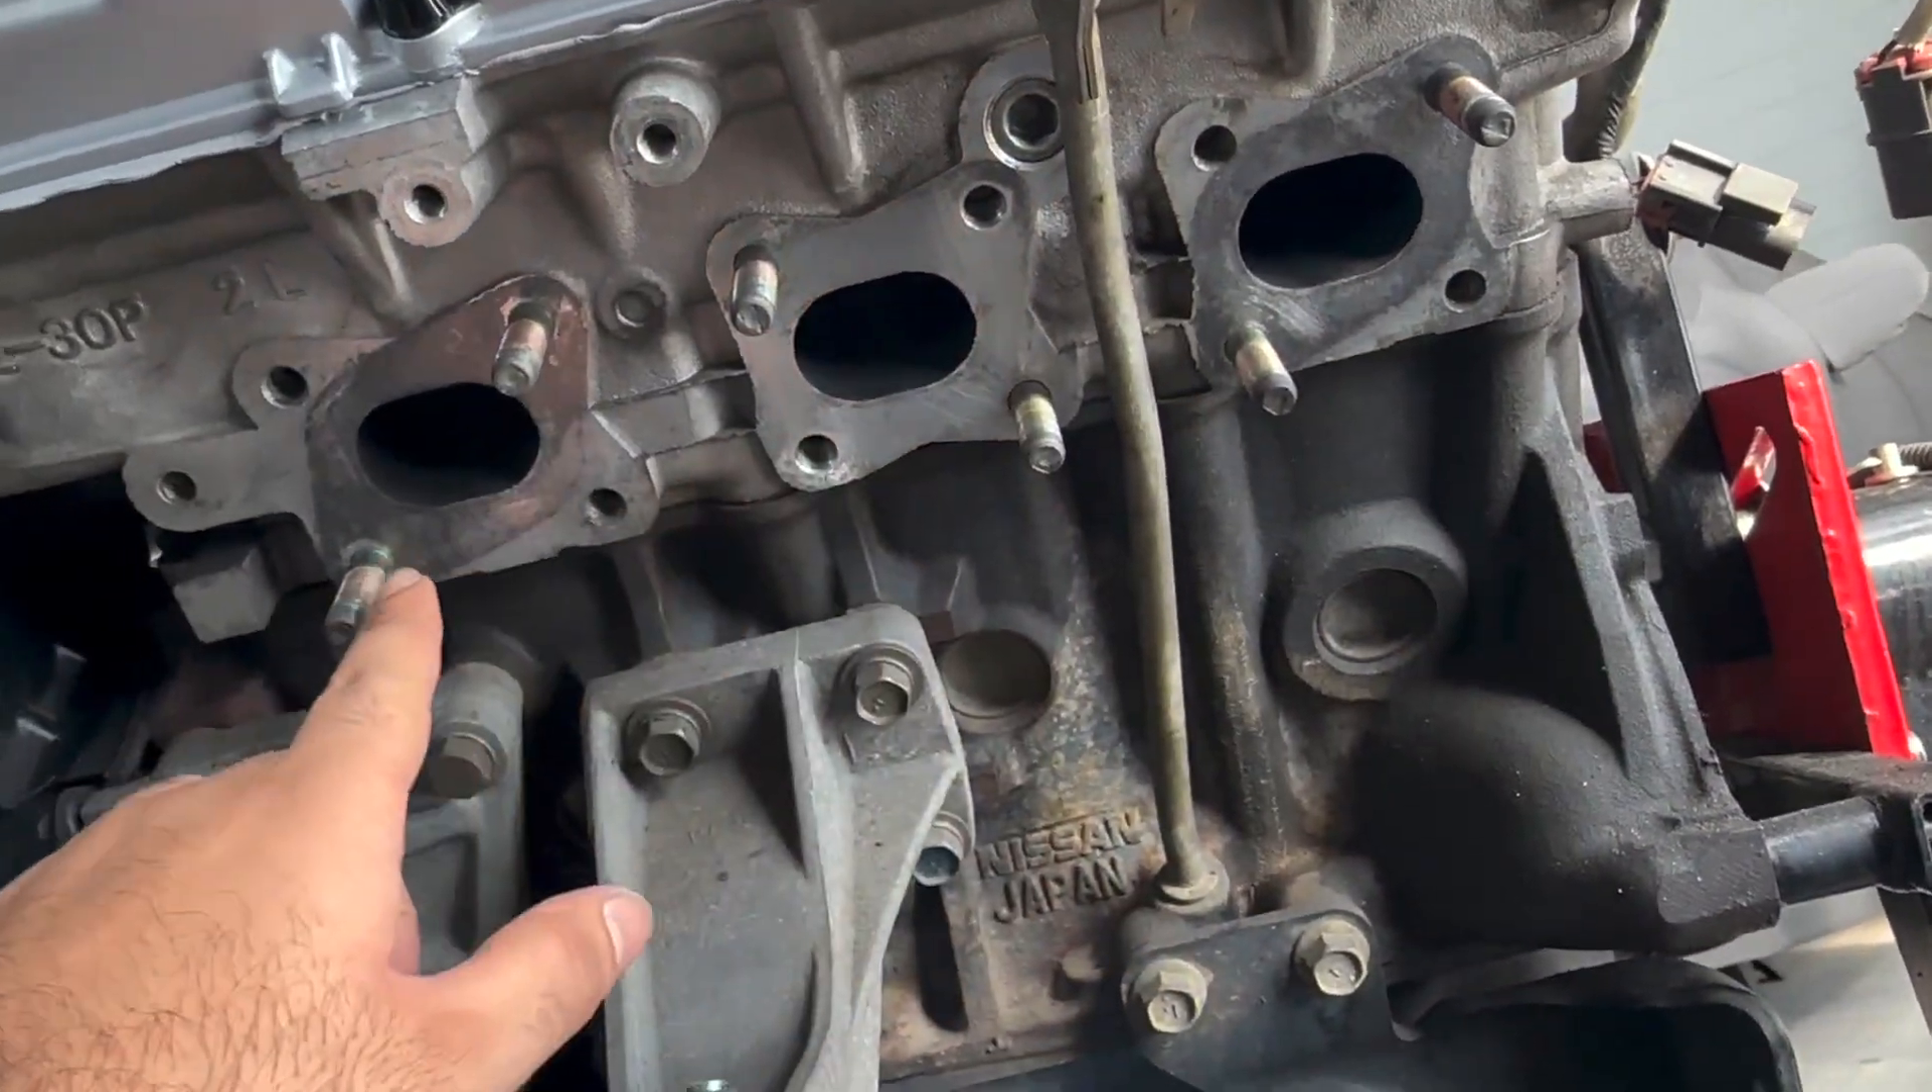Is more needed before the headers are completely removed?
No.